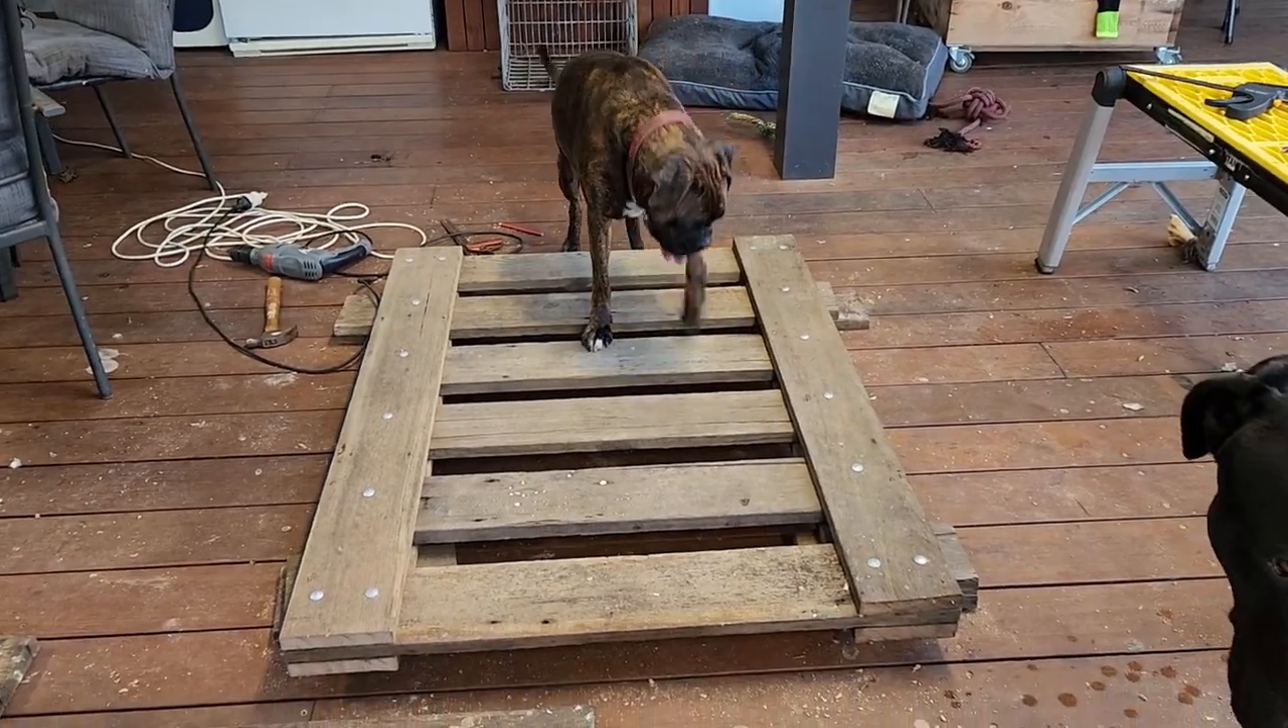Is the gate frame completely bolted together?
Yes.